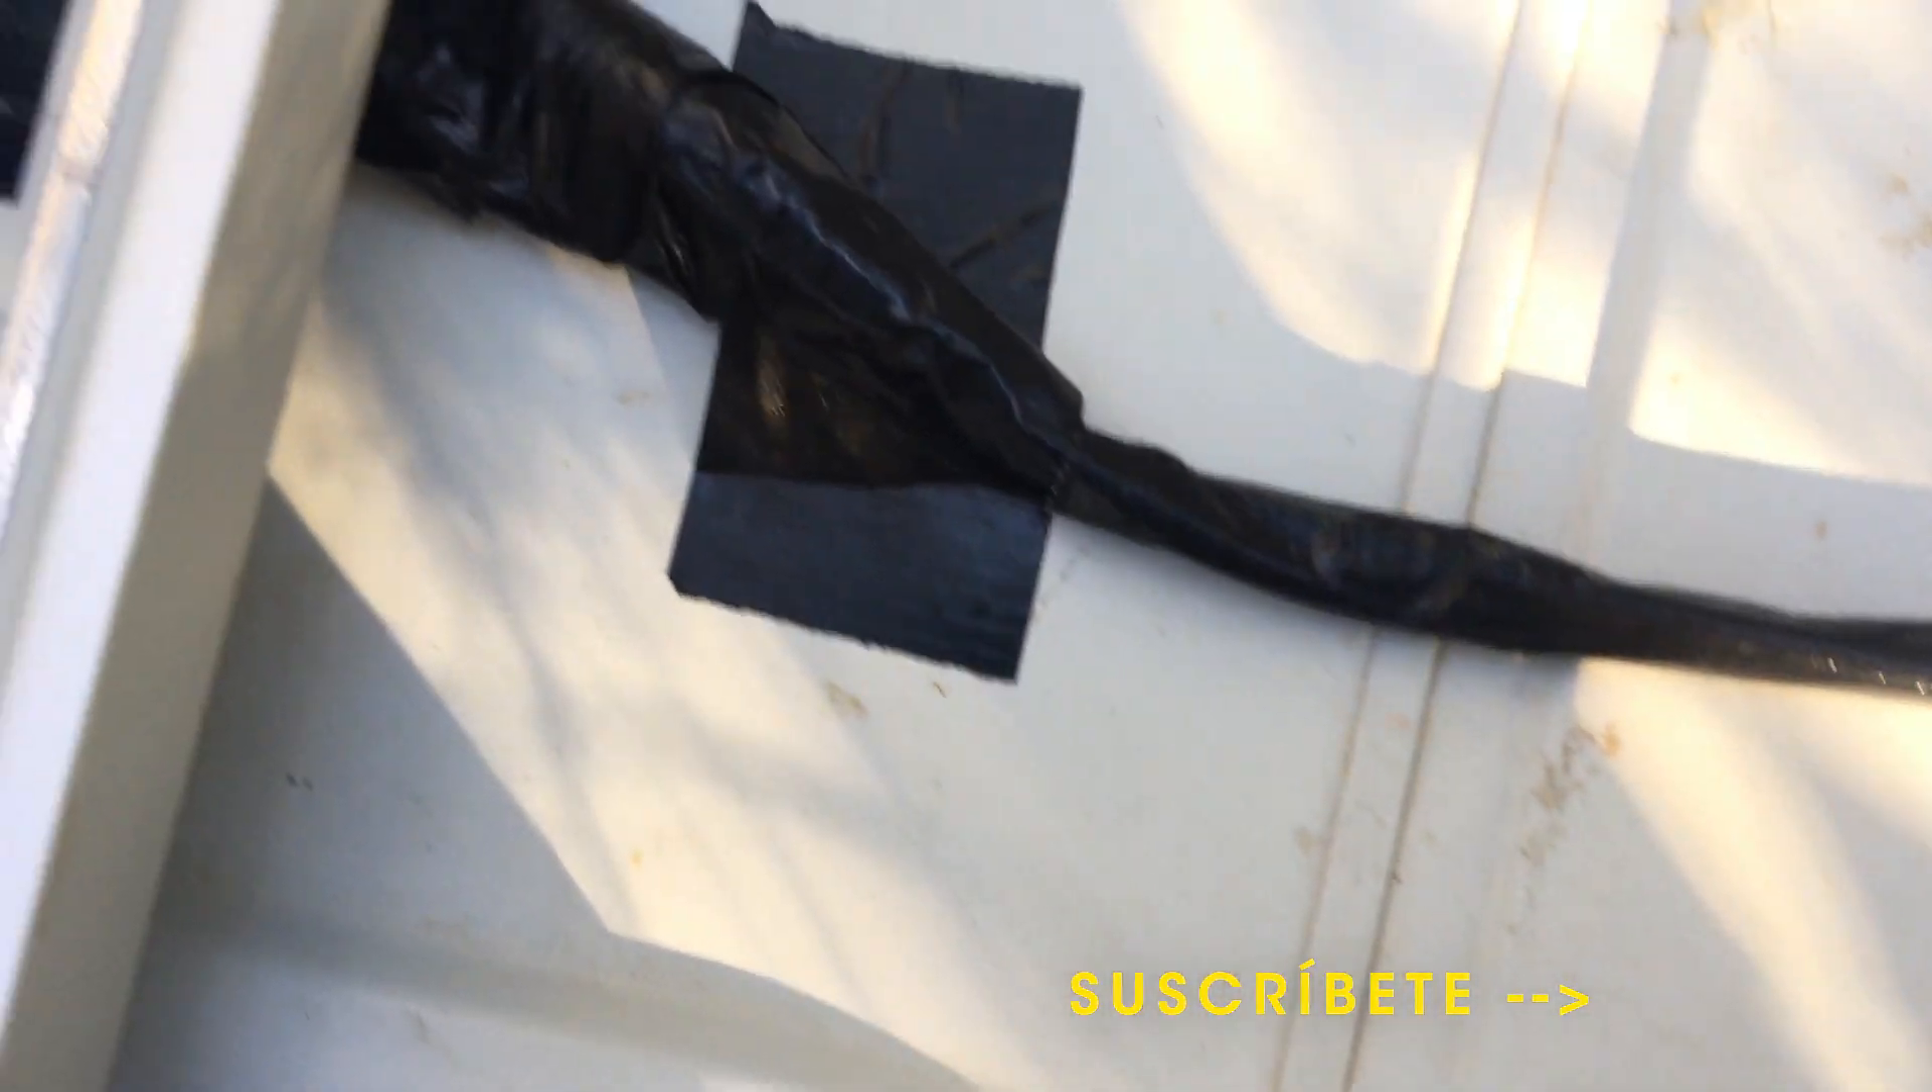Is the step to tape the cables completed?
Yes.